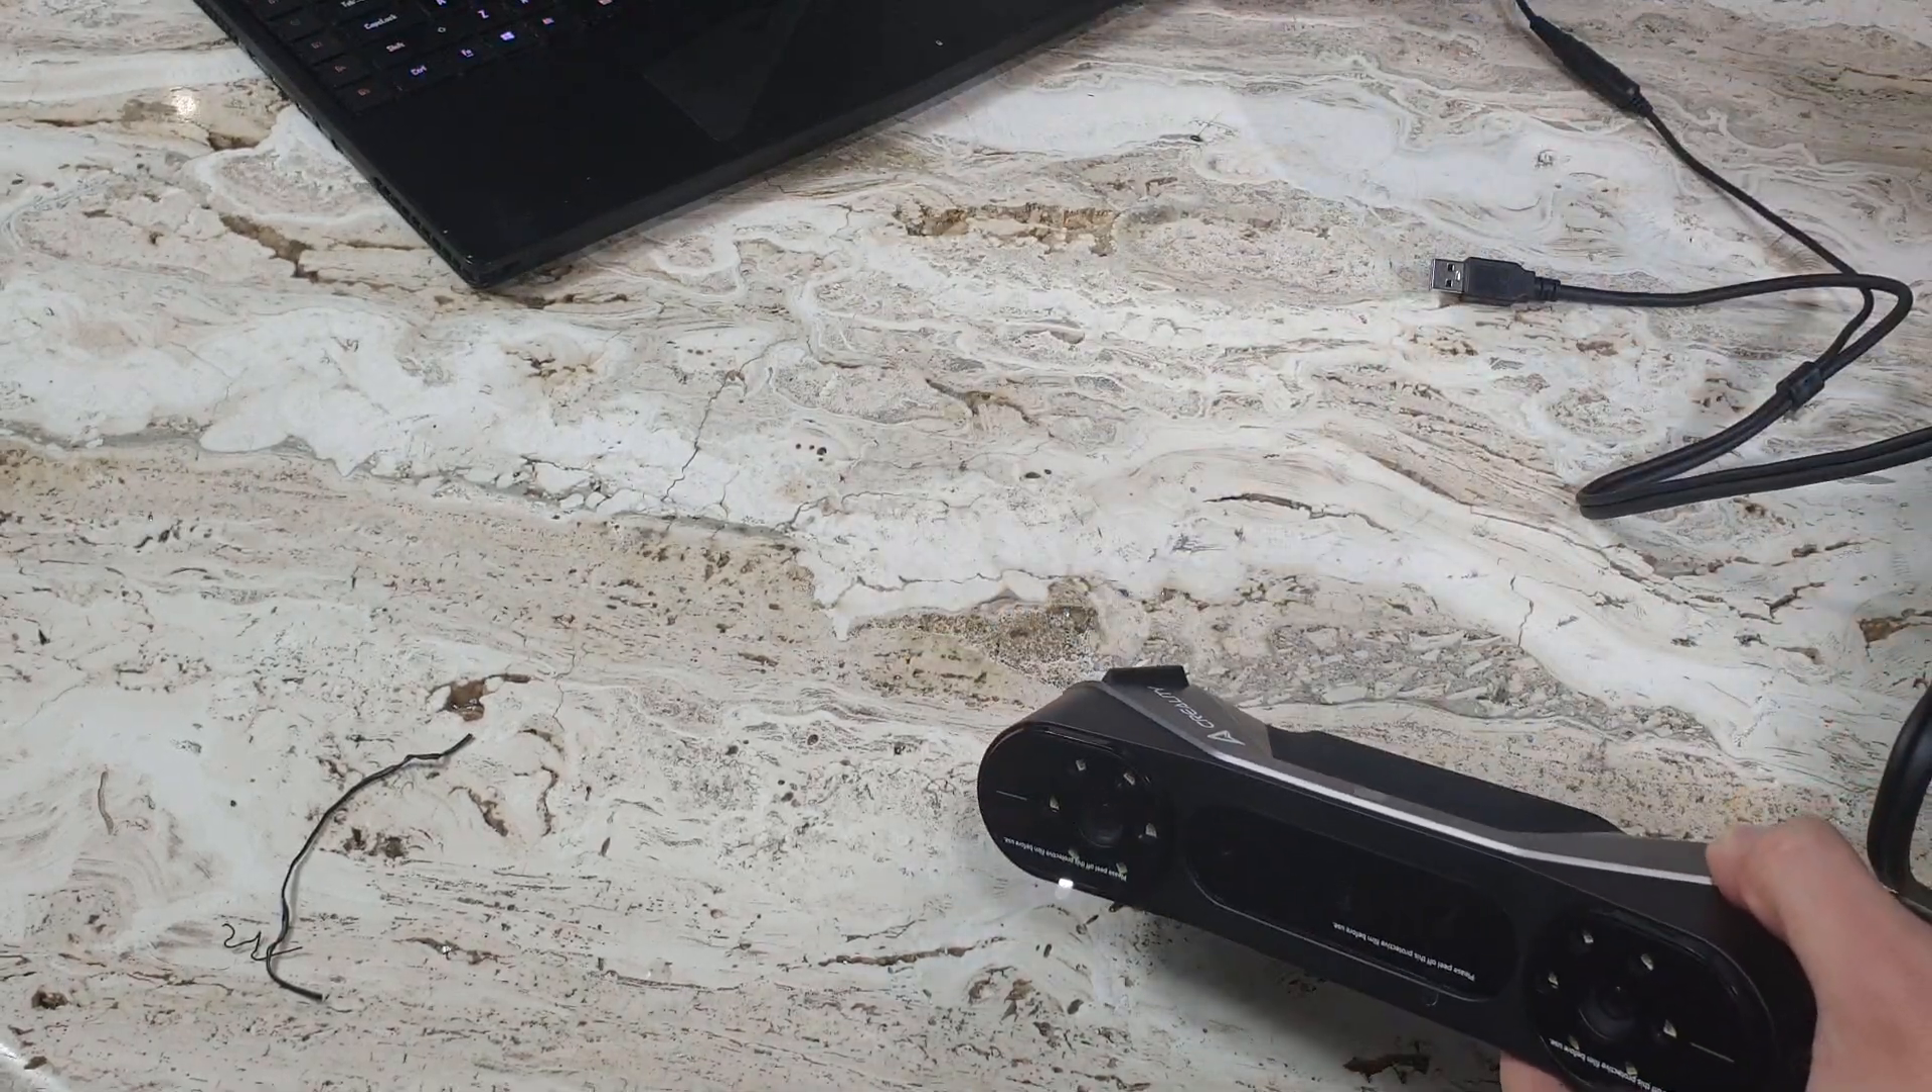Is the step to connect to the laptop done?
No.